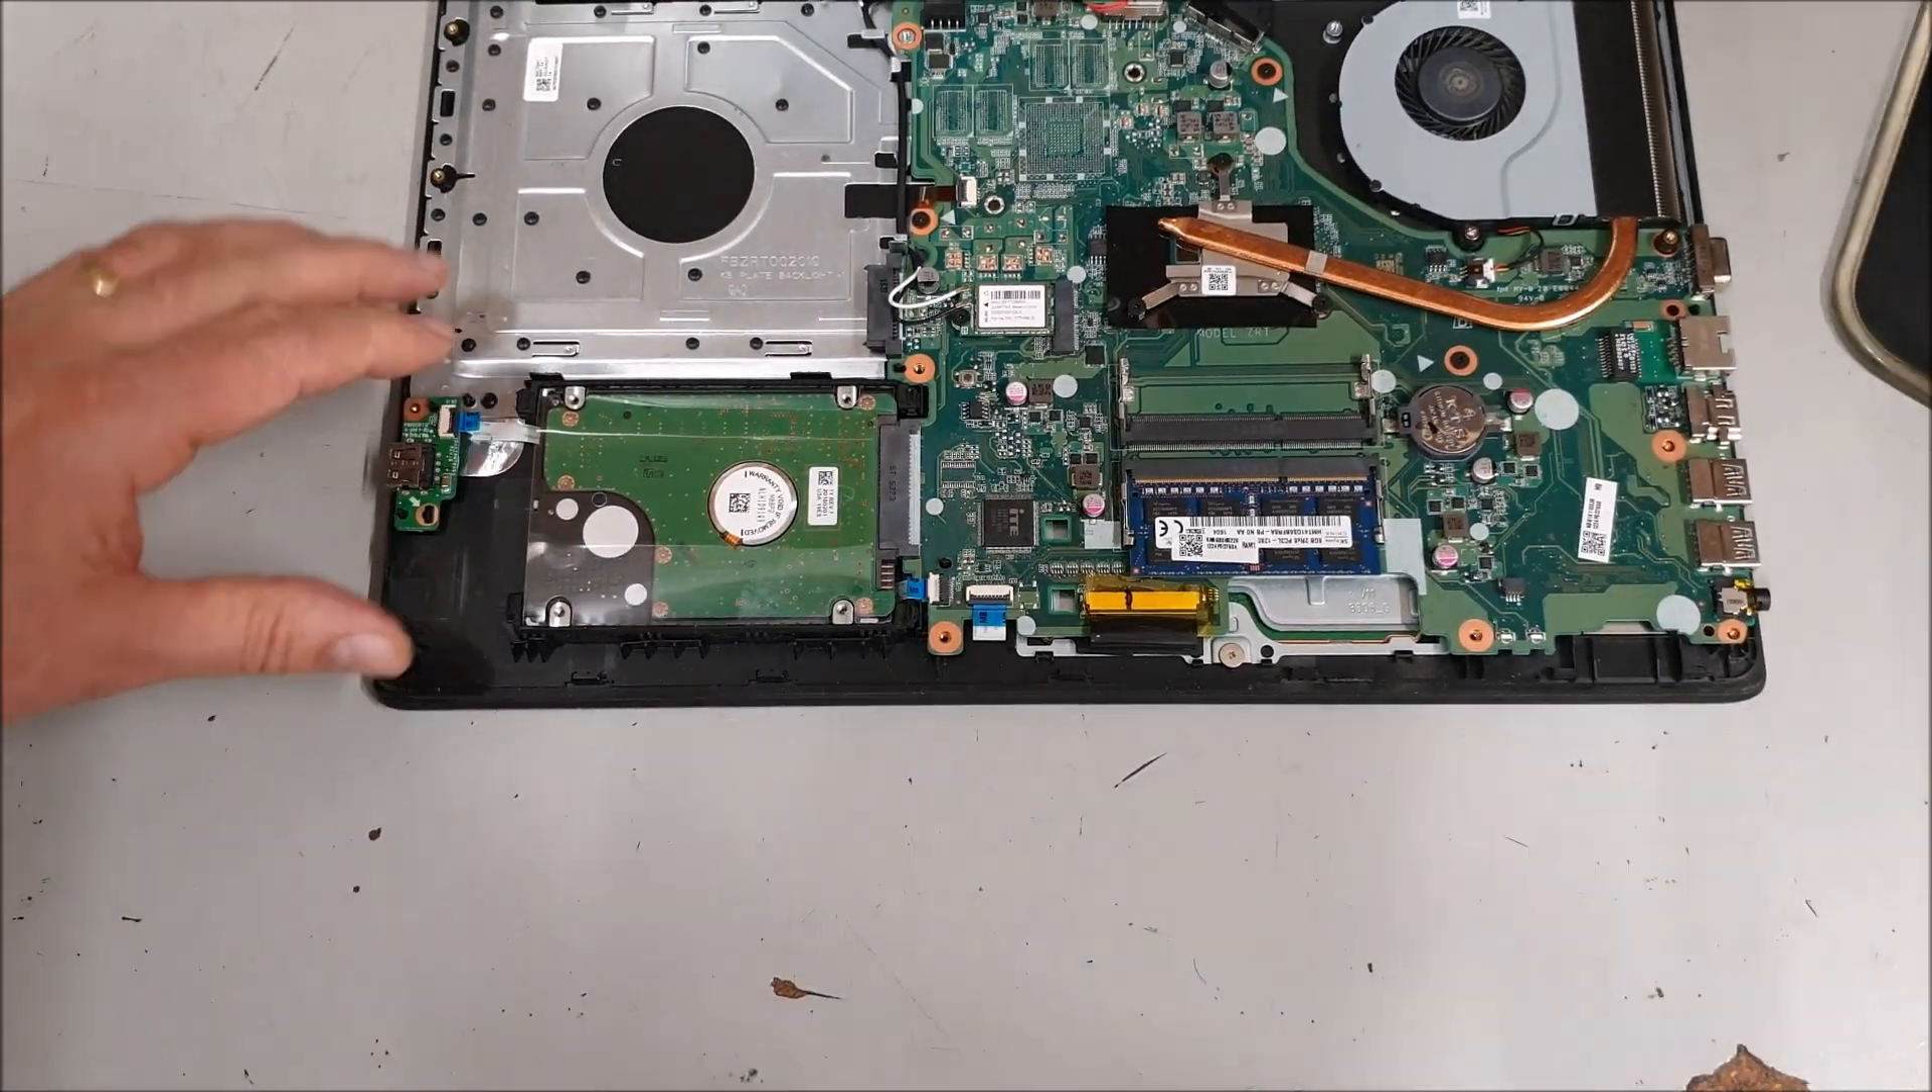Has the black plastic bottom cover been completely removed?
Yes.